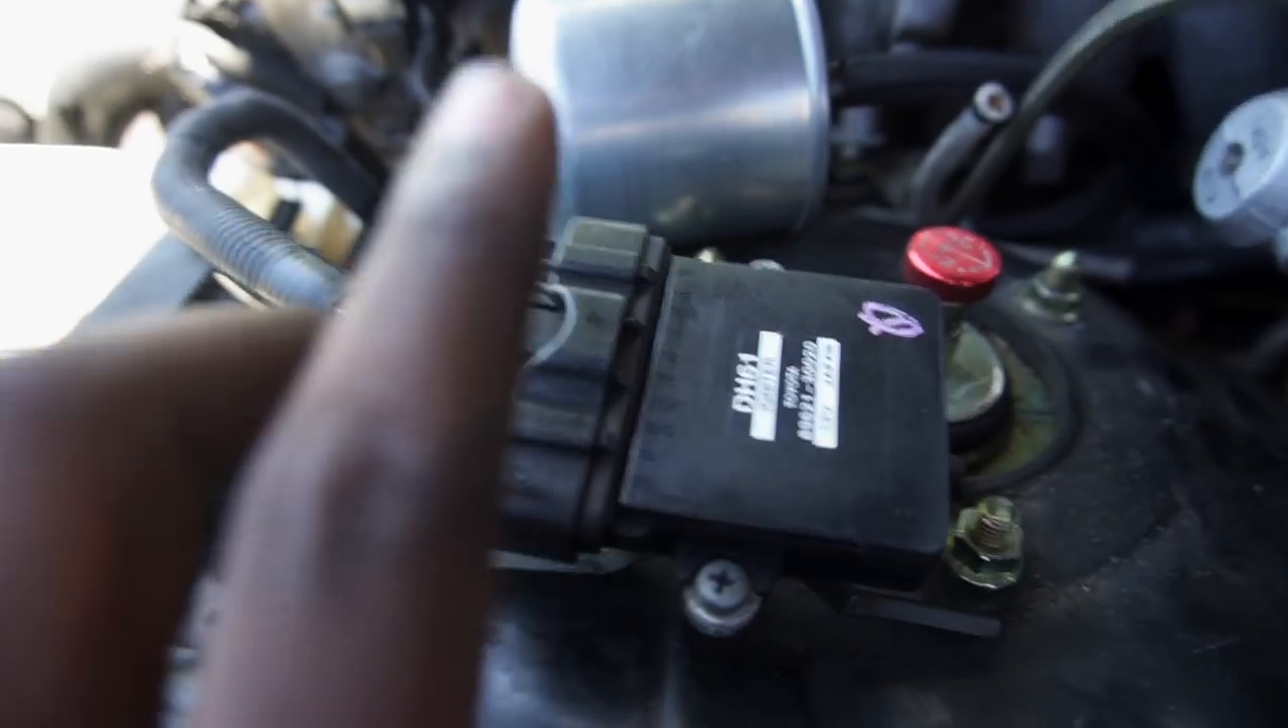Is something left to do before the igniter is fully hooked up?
No.